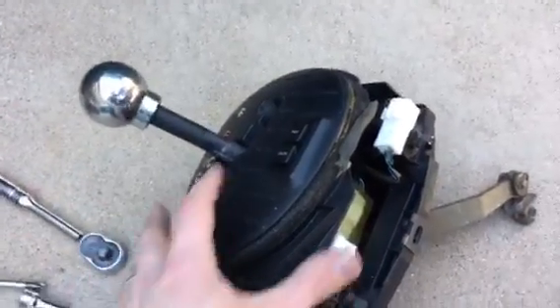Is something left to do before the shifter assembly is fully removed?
No.